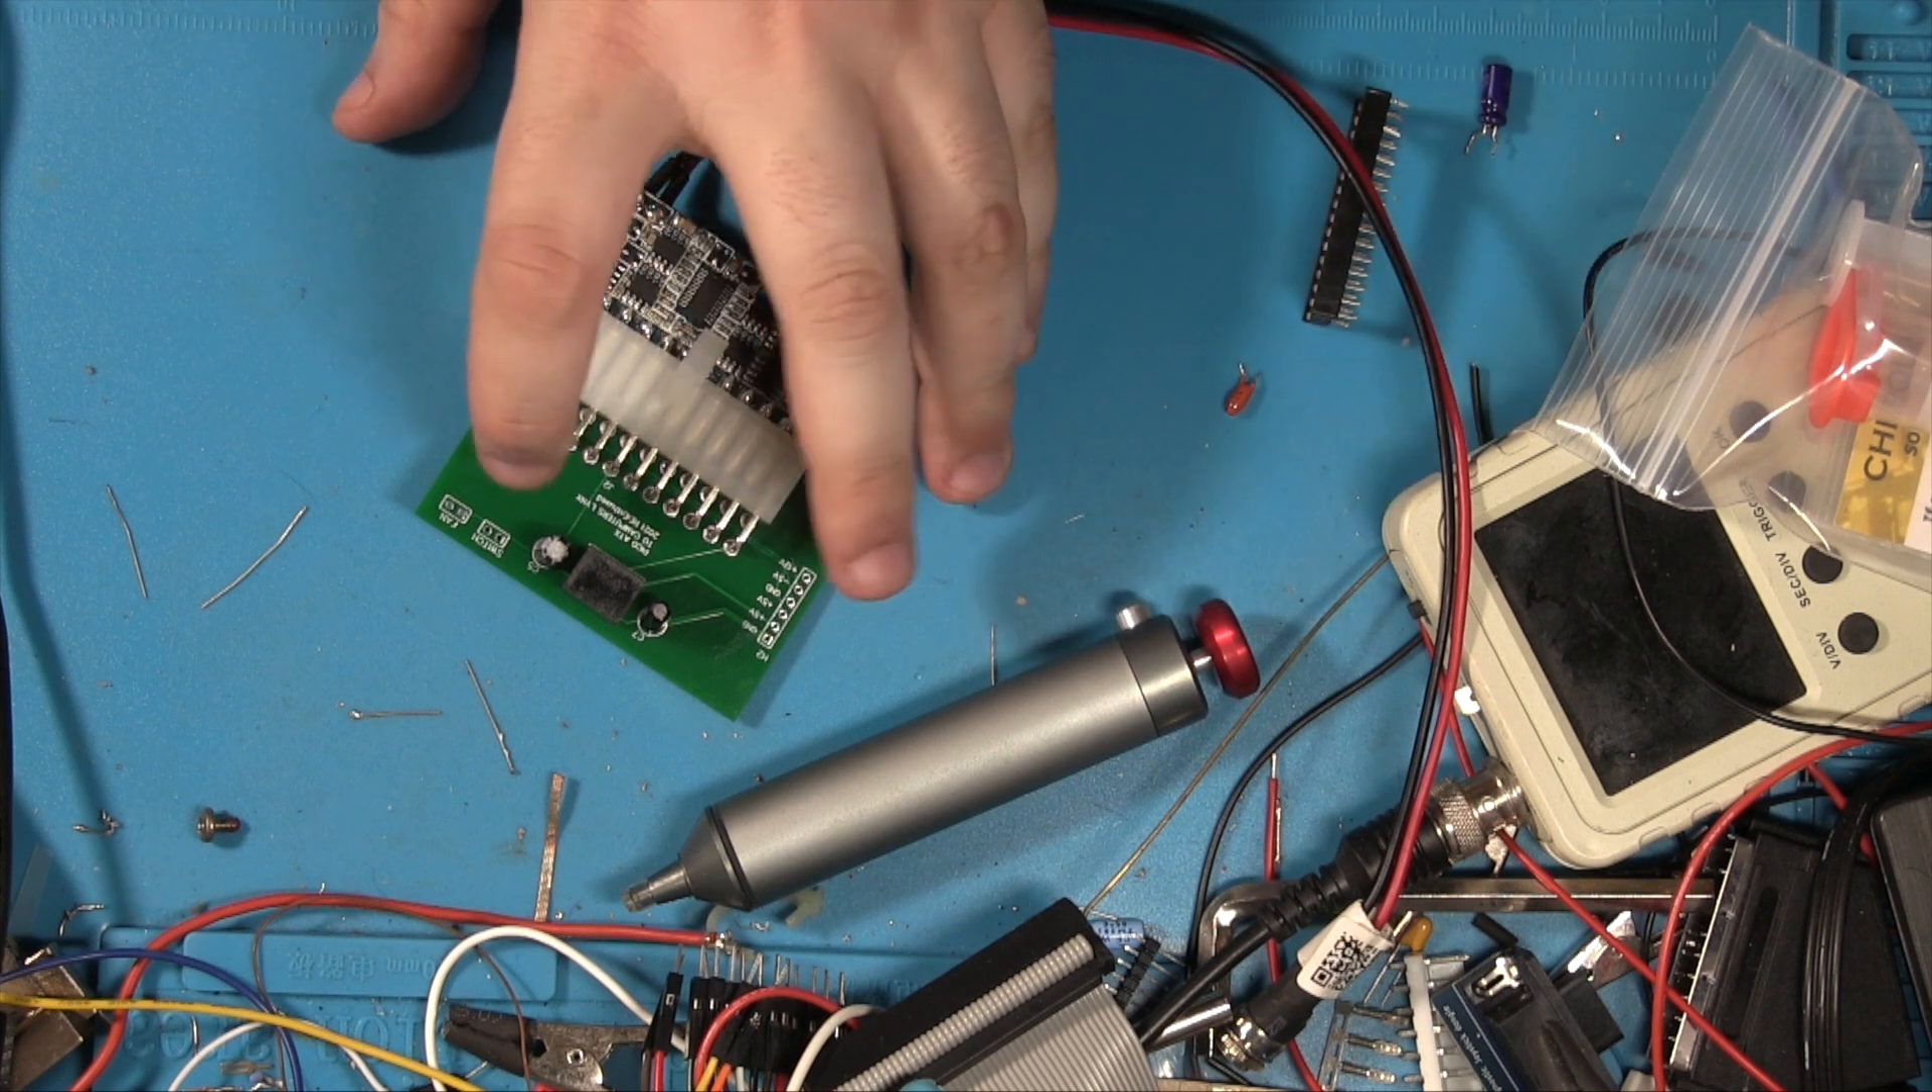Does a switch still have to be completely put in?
Yes.